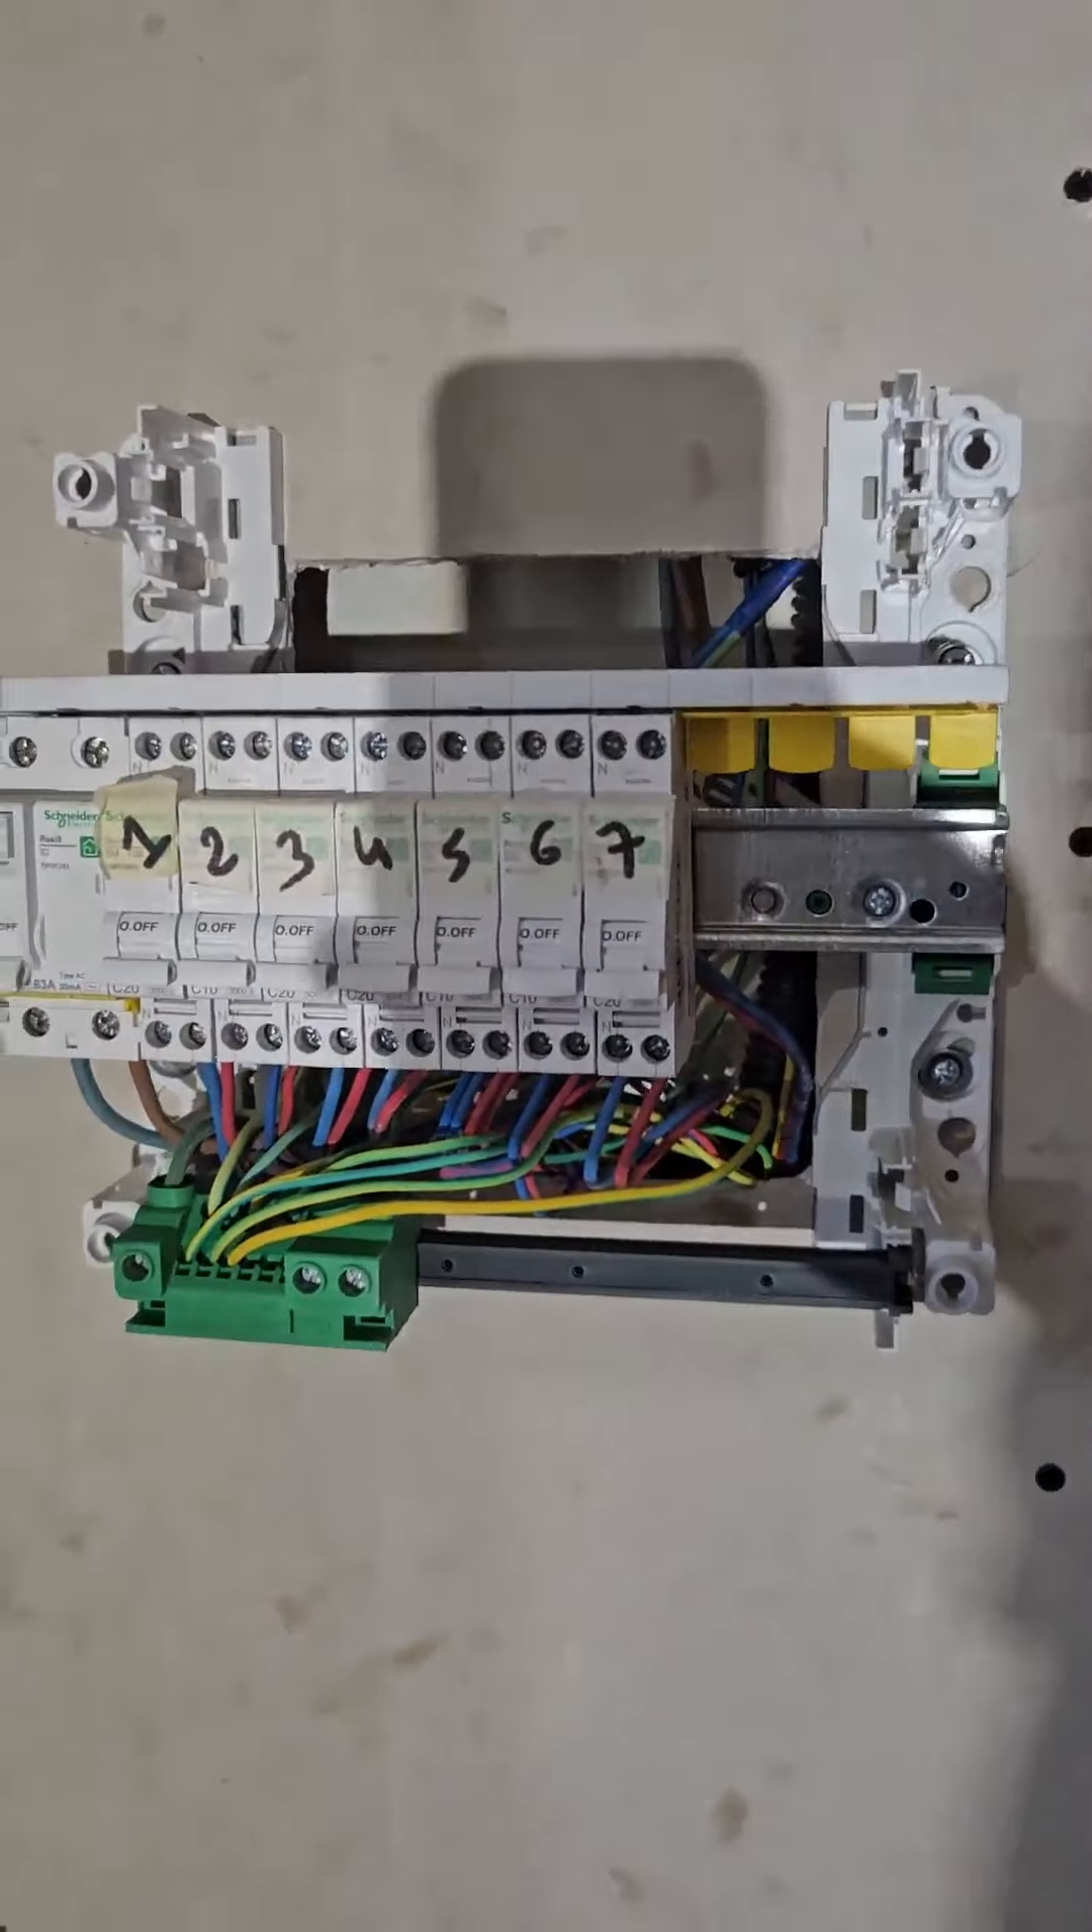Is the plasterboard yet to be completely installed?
No.